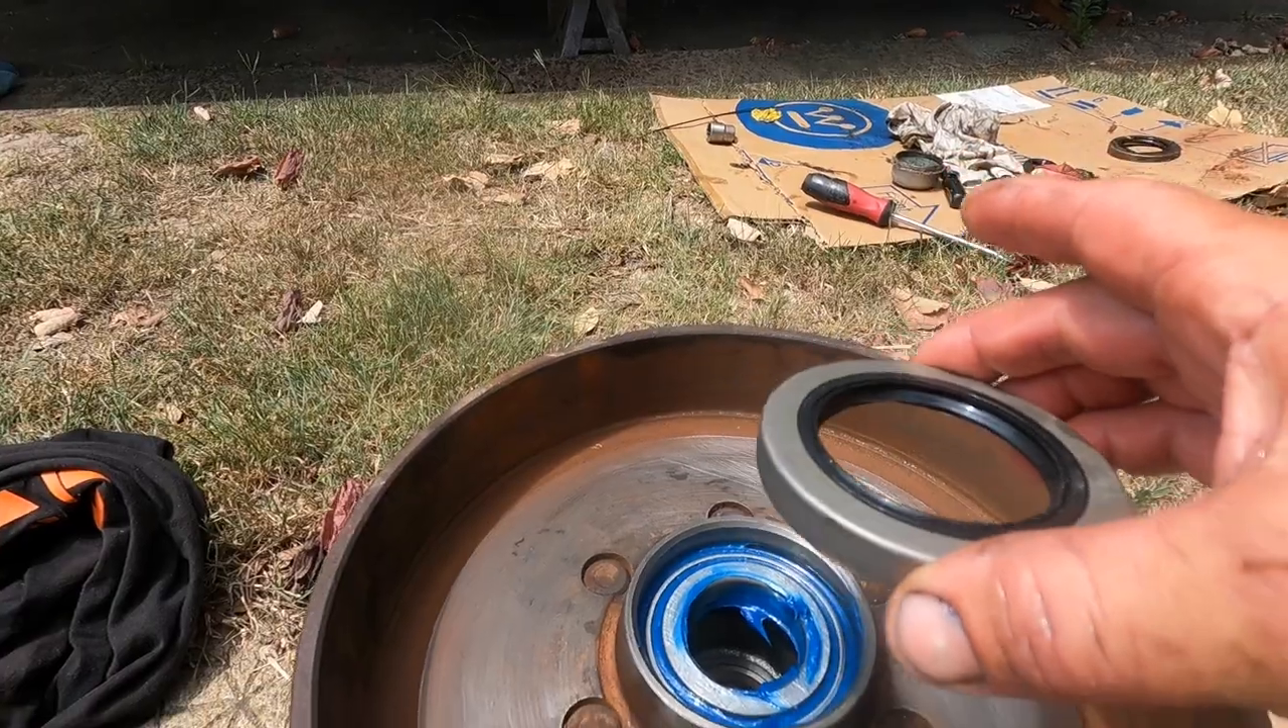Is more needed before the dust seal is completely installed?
Yes.